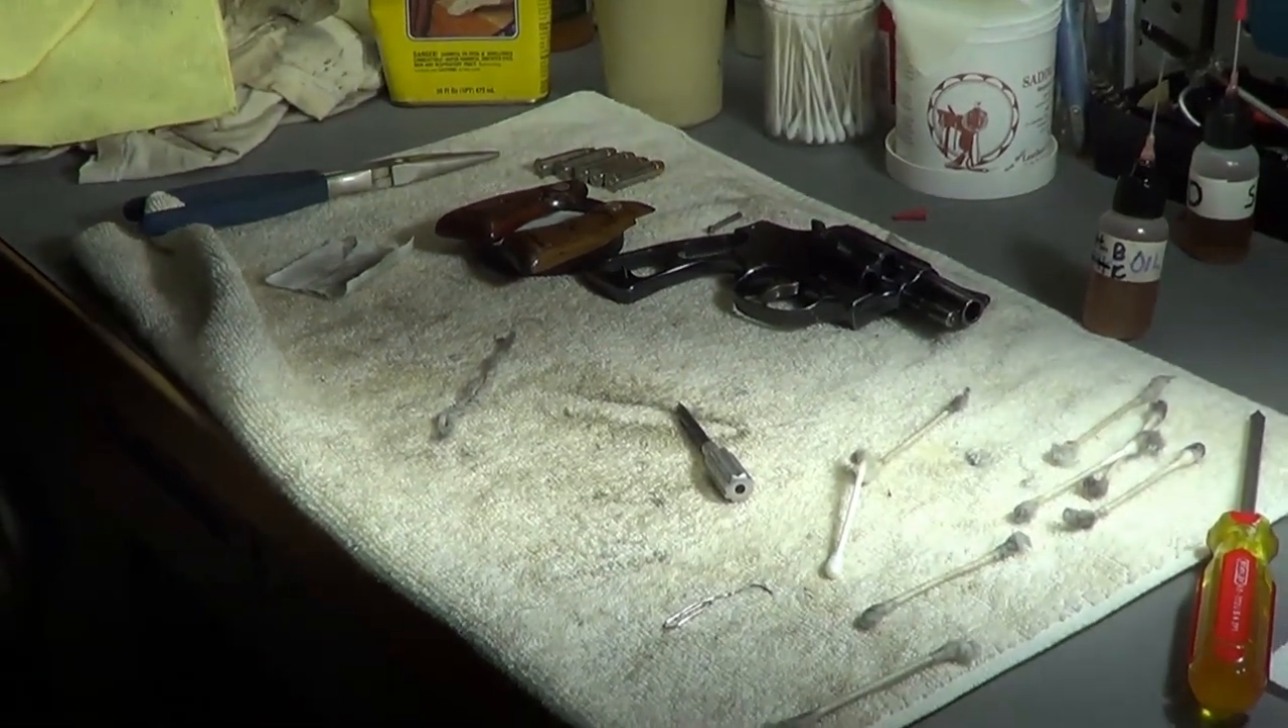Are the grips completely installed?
No.